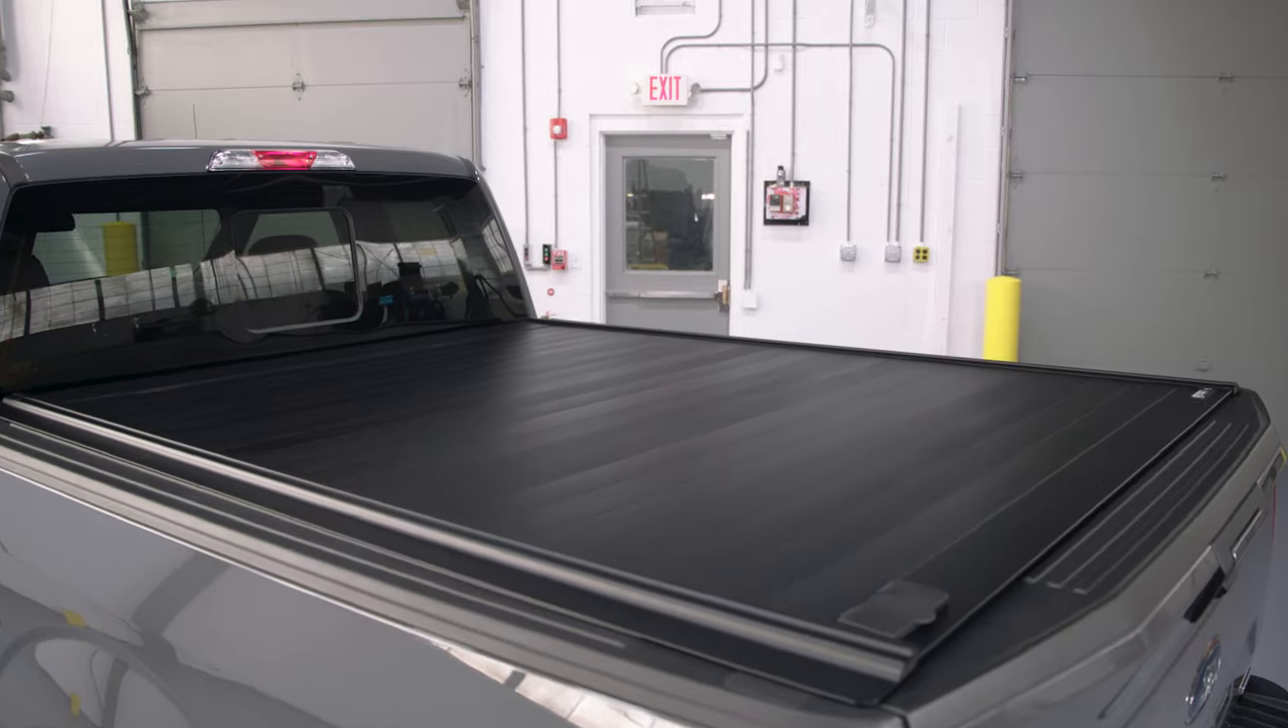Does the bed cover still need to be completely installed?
No.